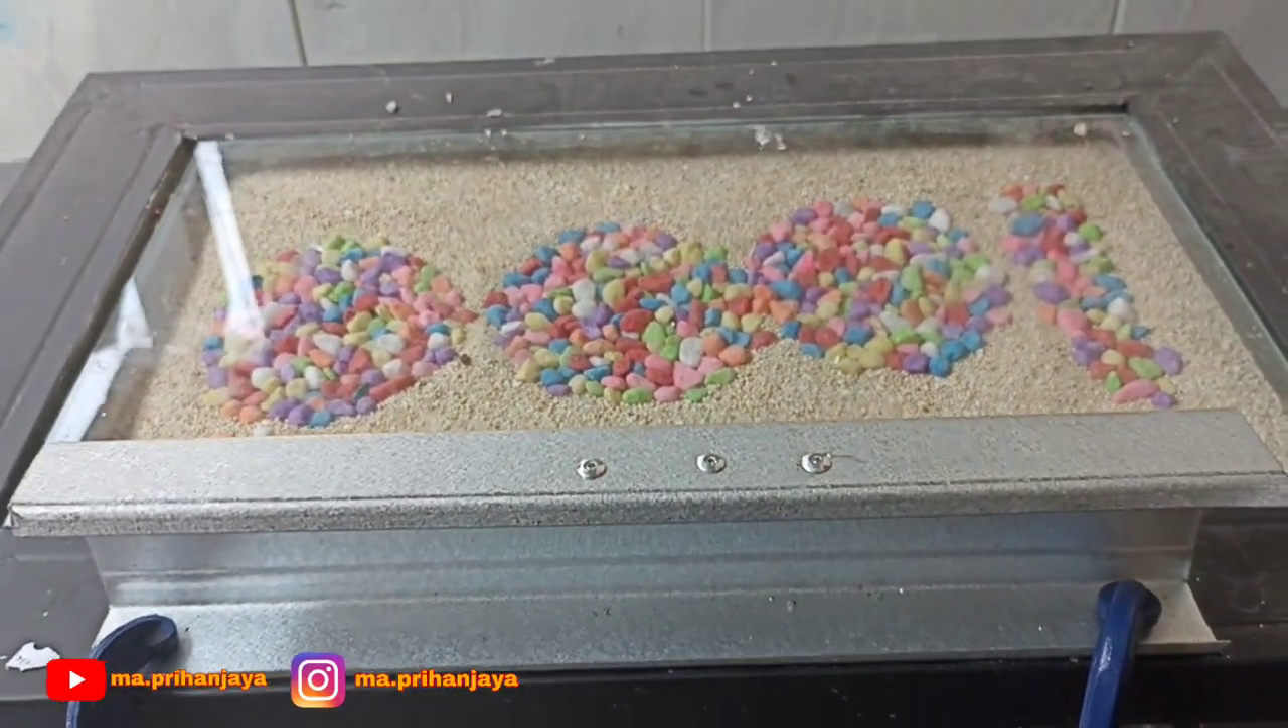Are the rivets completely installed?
Yes.